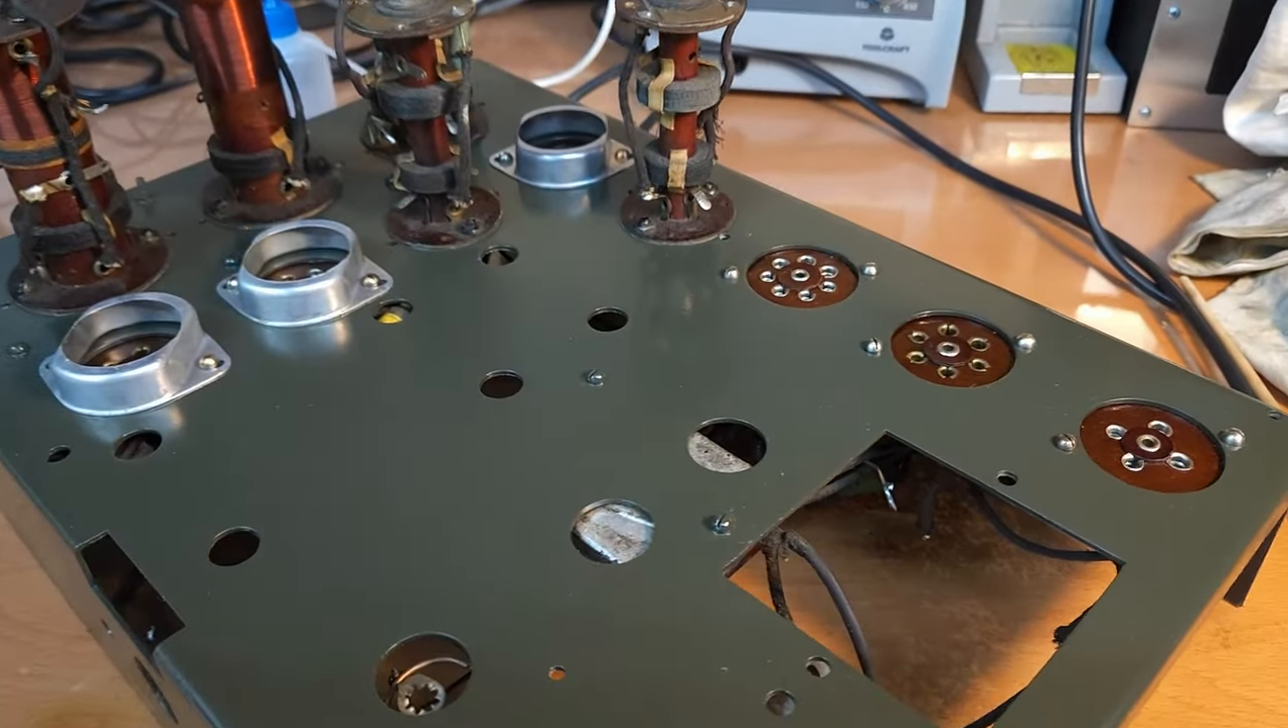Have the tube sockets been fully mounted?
Yes.